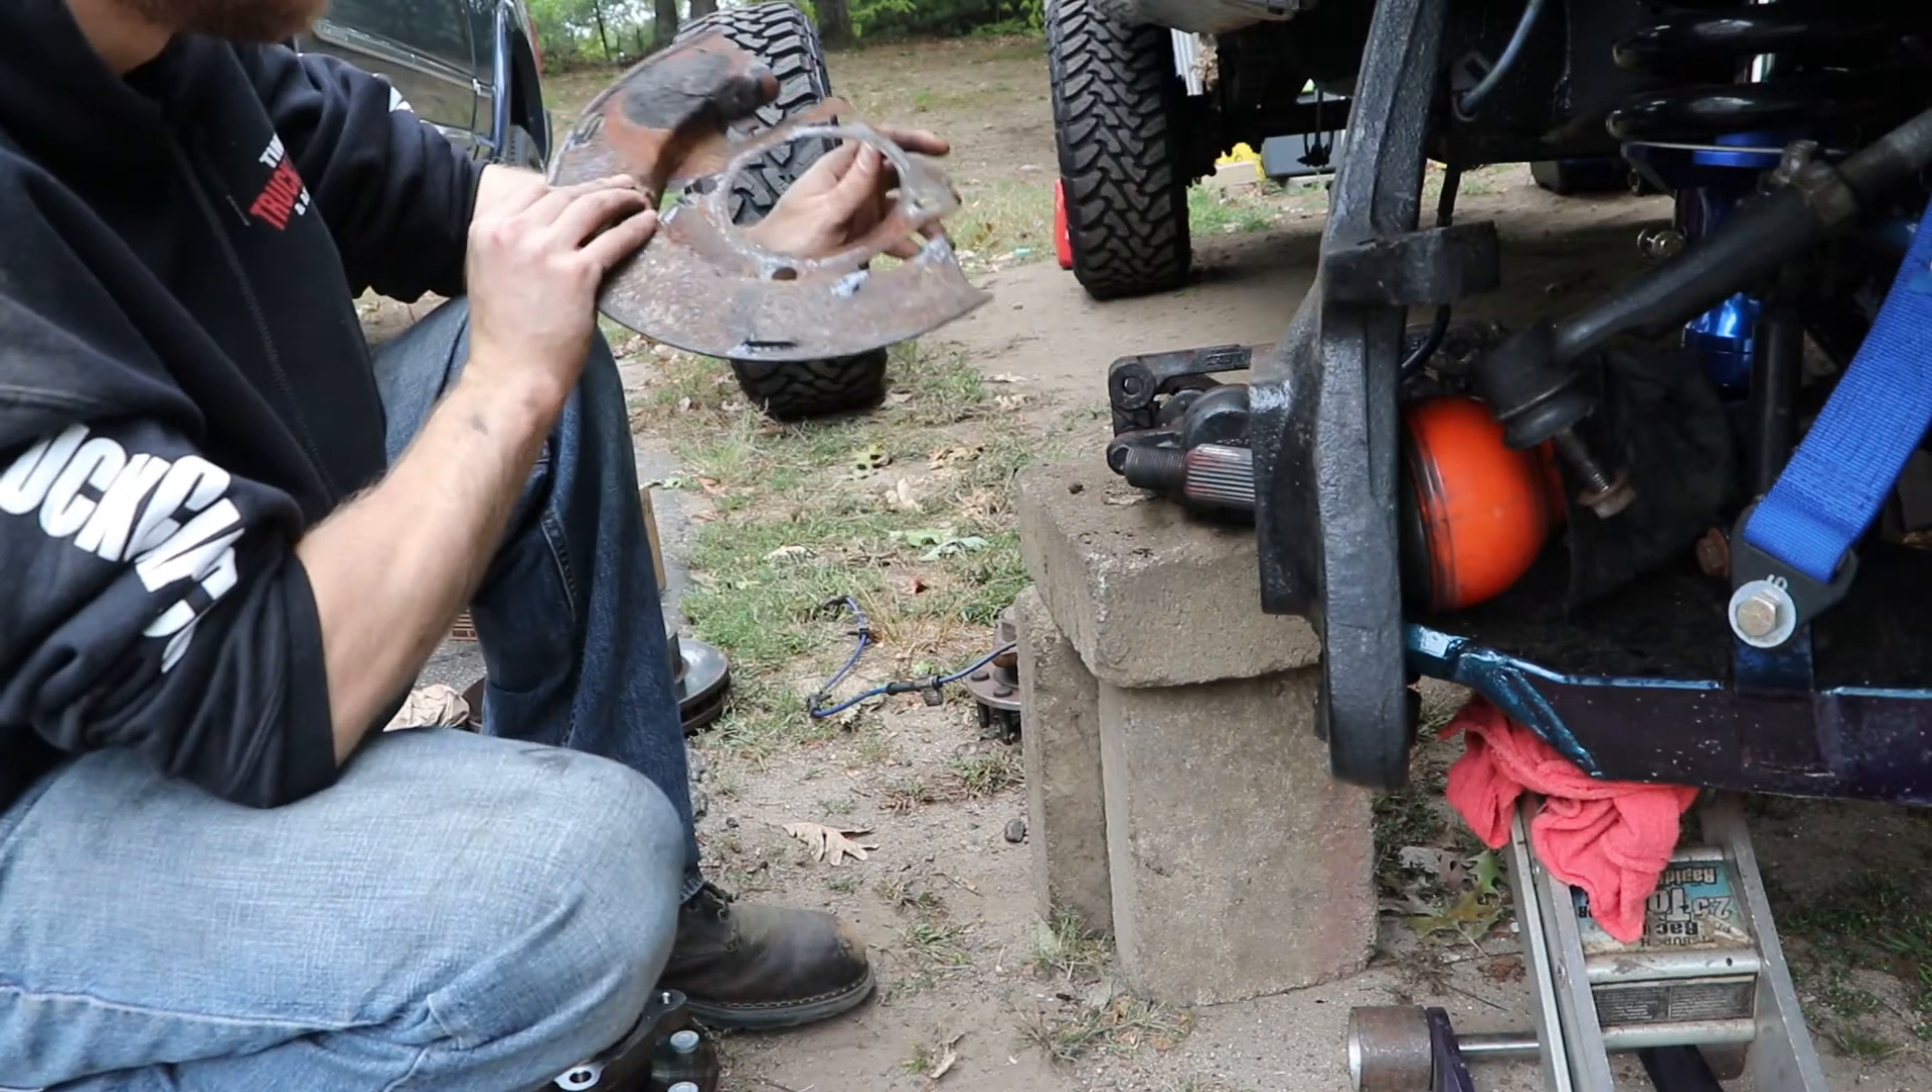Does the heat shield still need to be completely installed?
Yes.